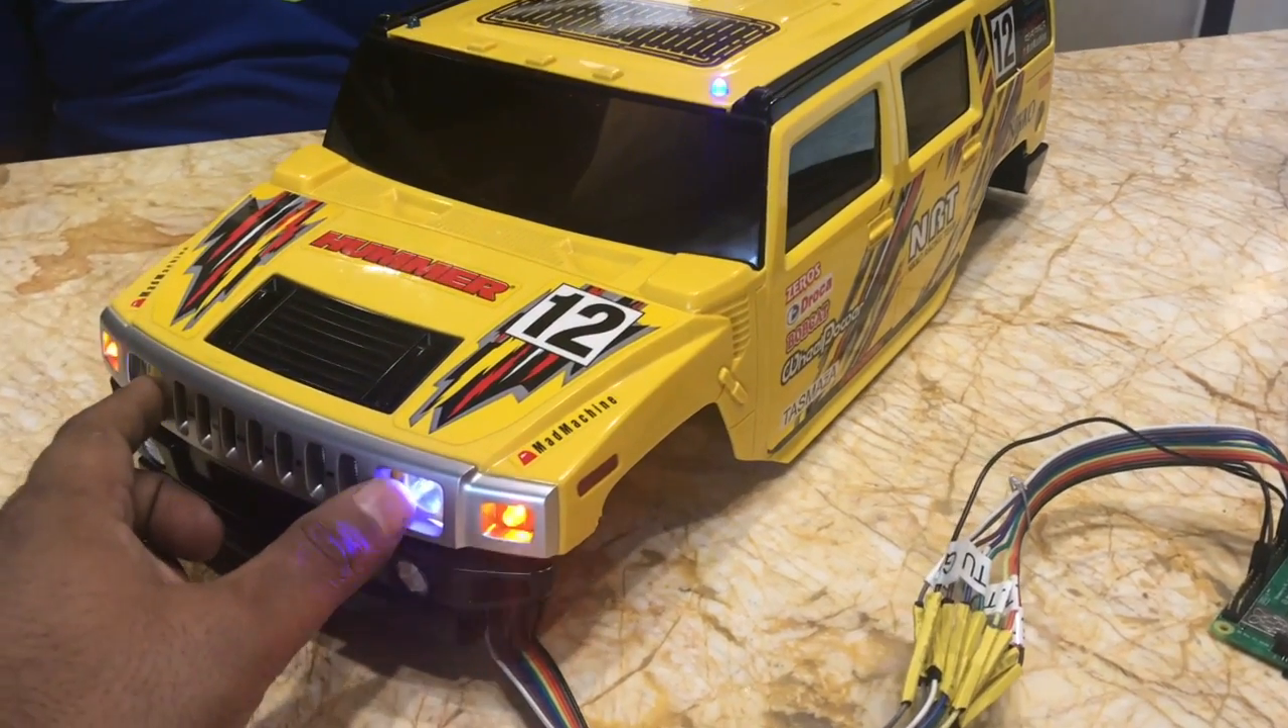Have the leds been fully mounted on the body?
Yes.